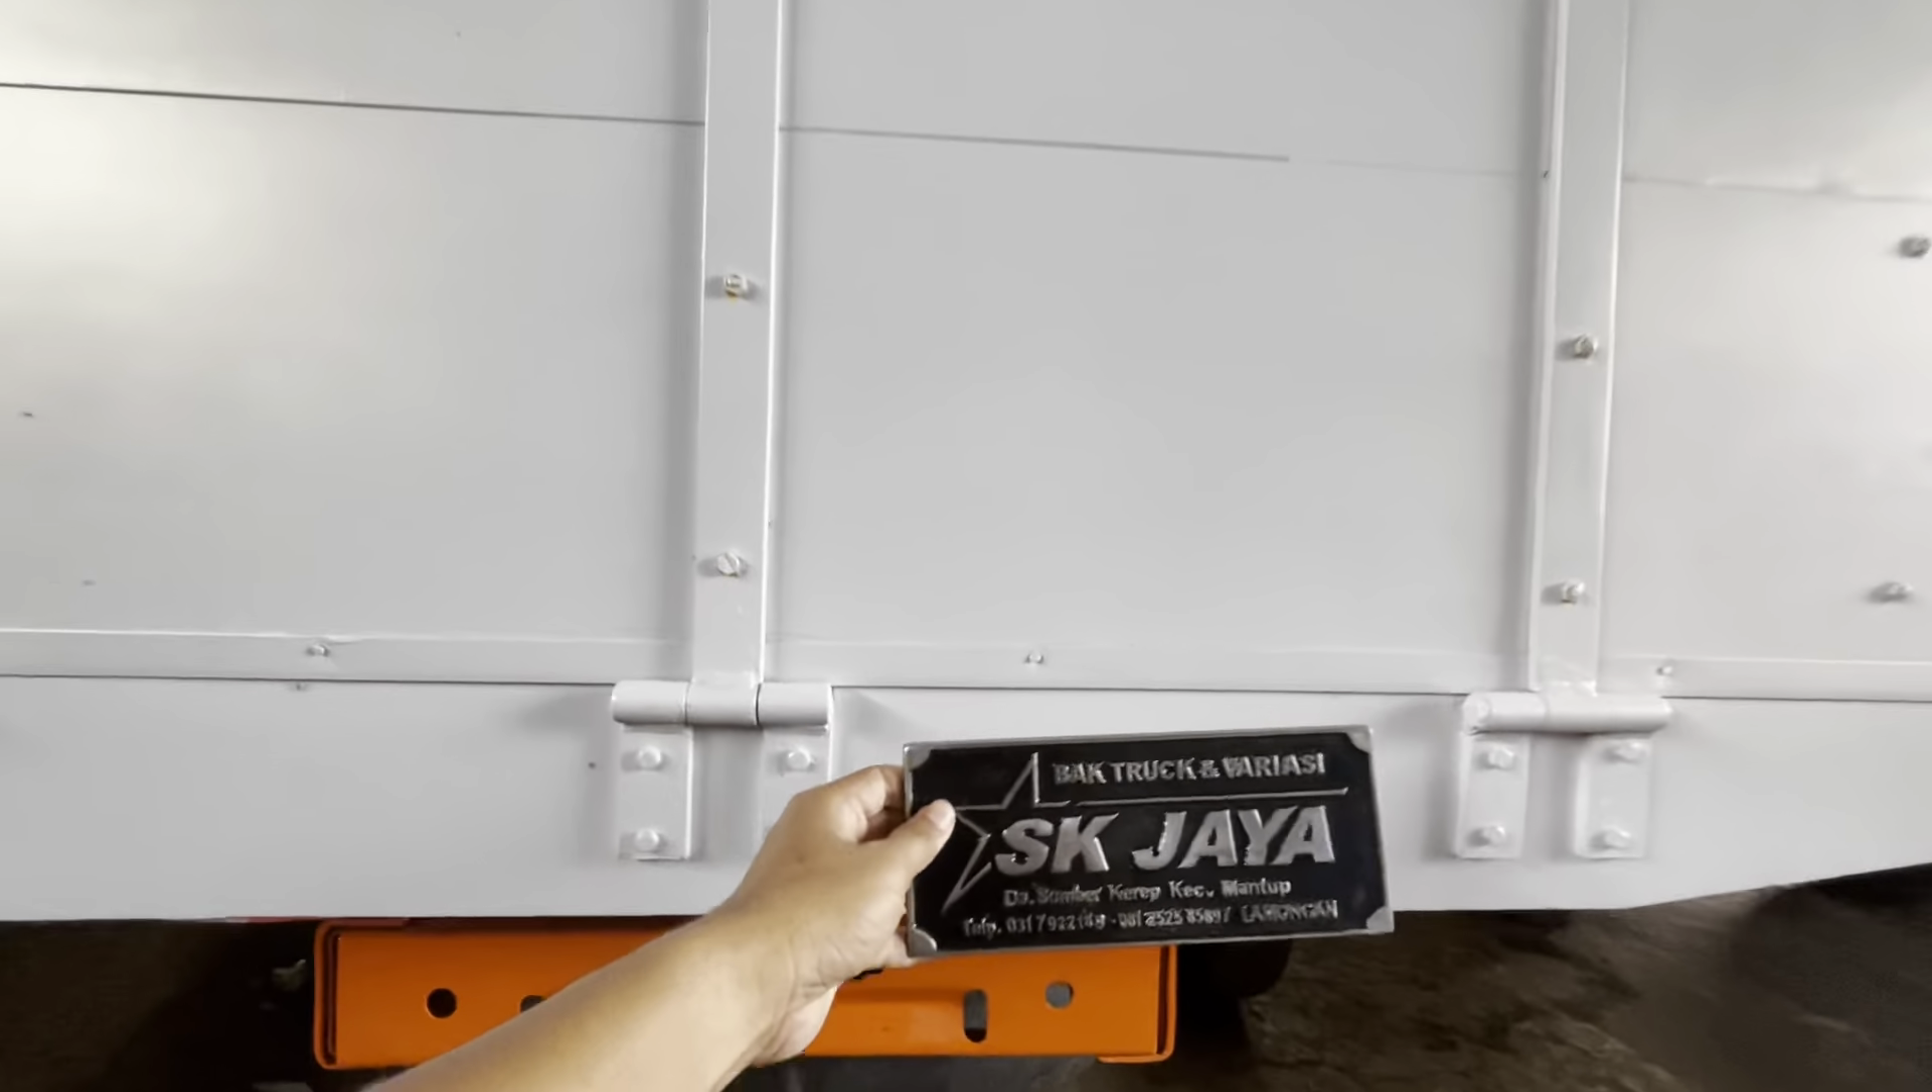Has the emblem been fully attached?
No.